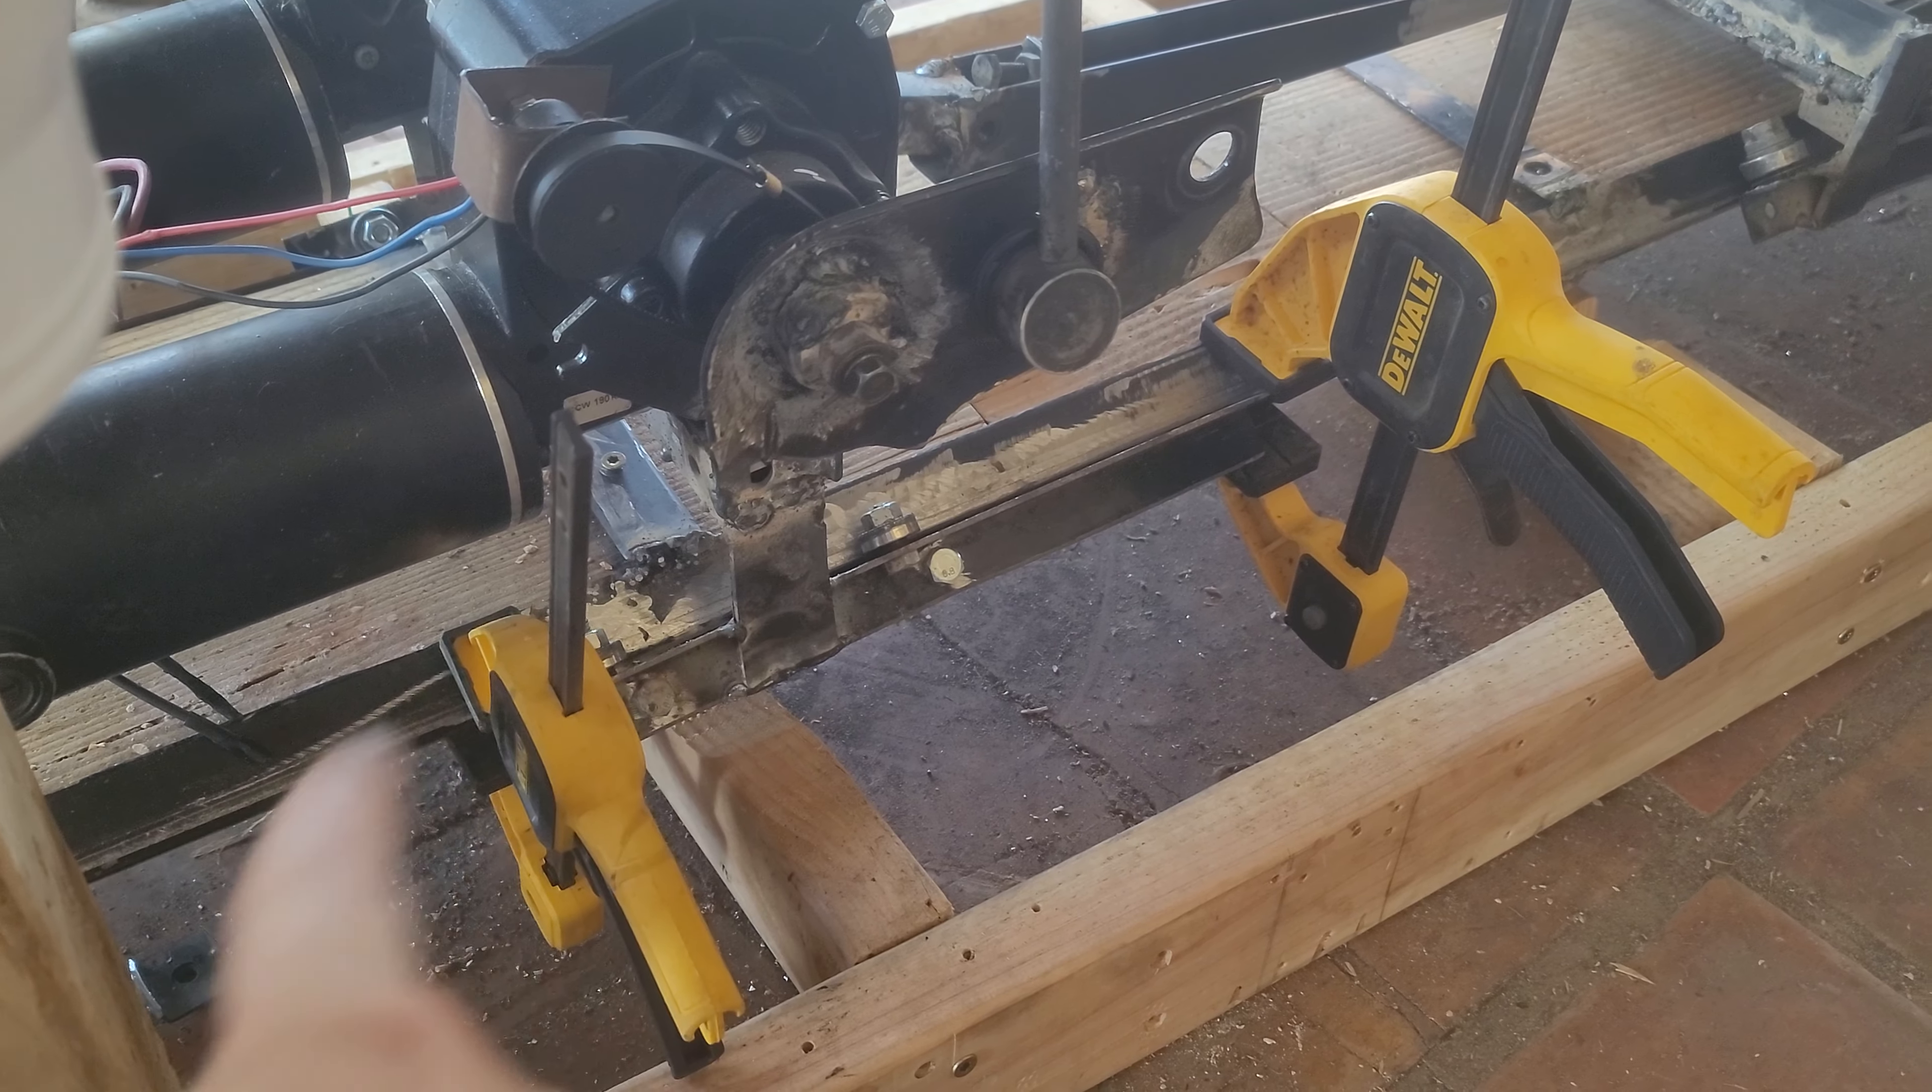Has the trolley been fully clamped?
Yes.